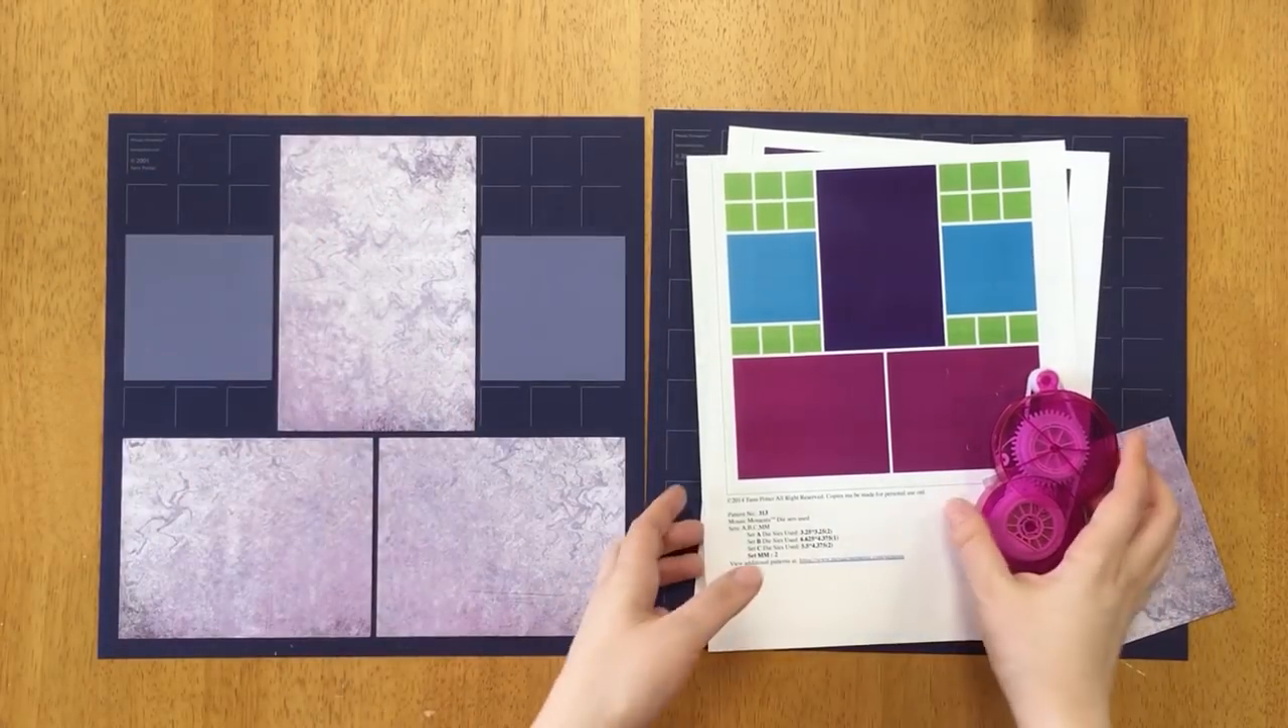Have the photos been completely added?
No.